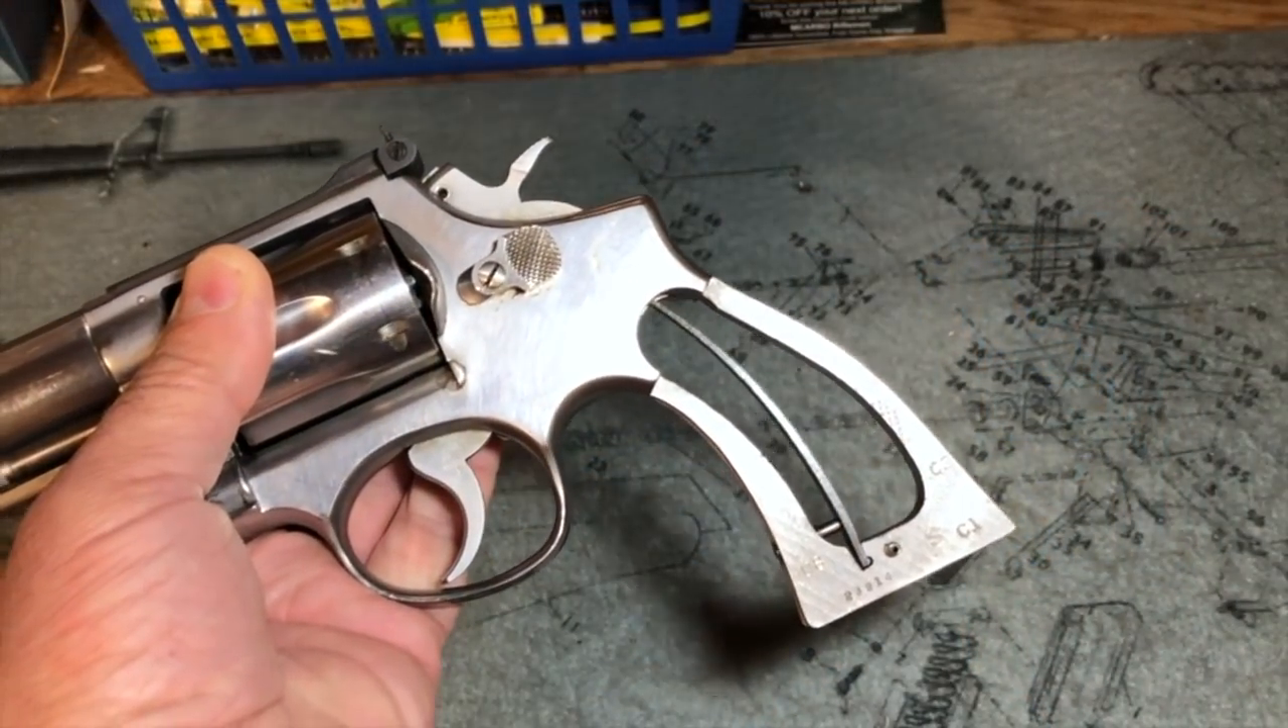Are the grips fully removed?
Yes.